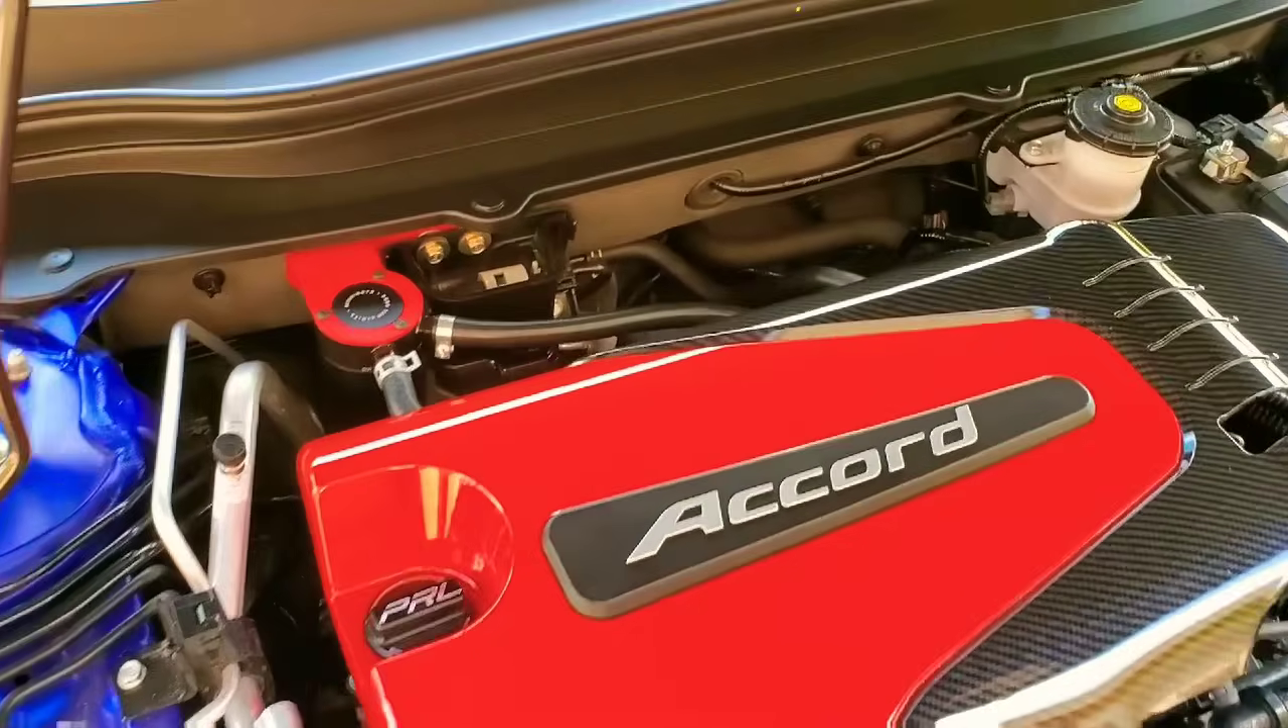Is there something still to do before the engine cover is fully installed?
No.